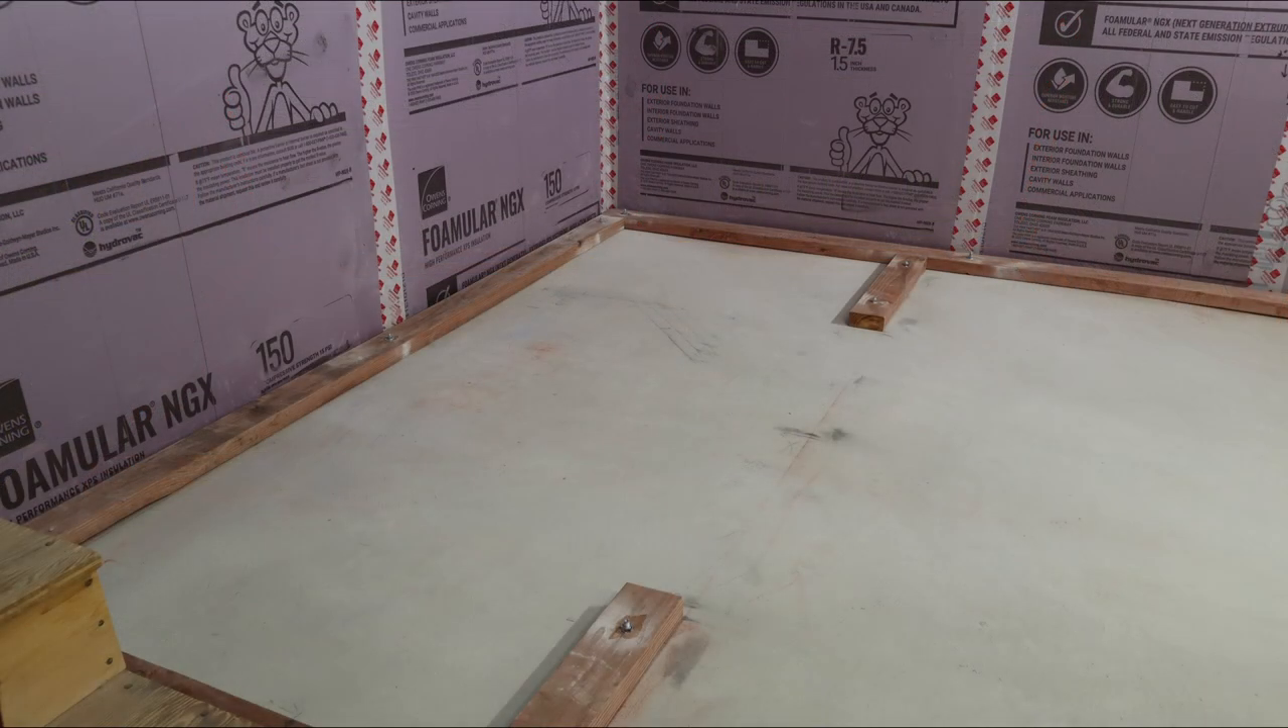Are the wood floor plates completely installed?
Yes.